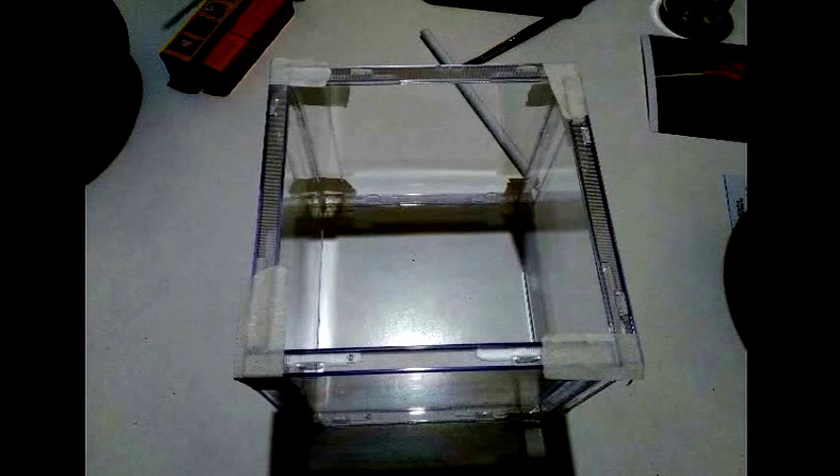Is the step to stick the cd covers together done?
Yes.